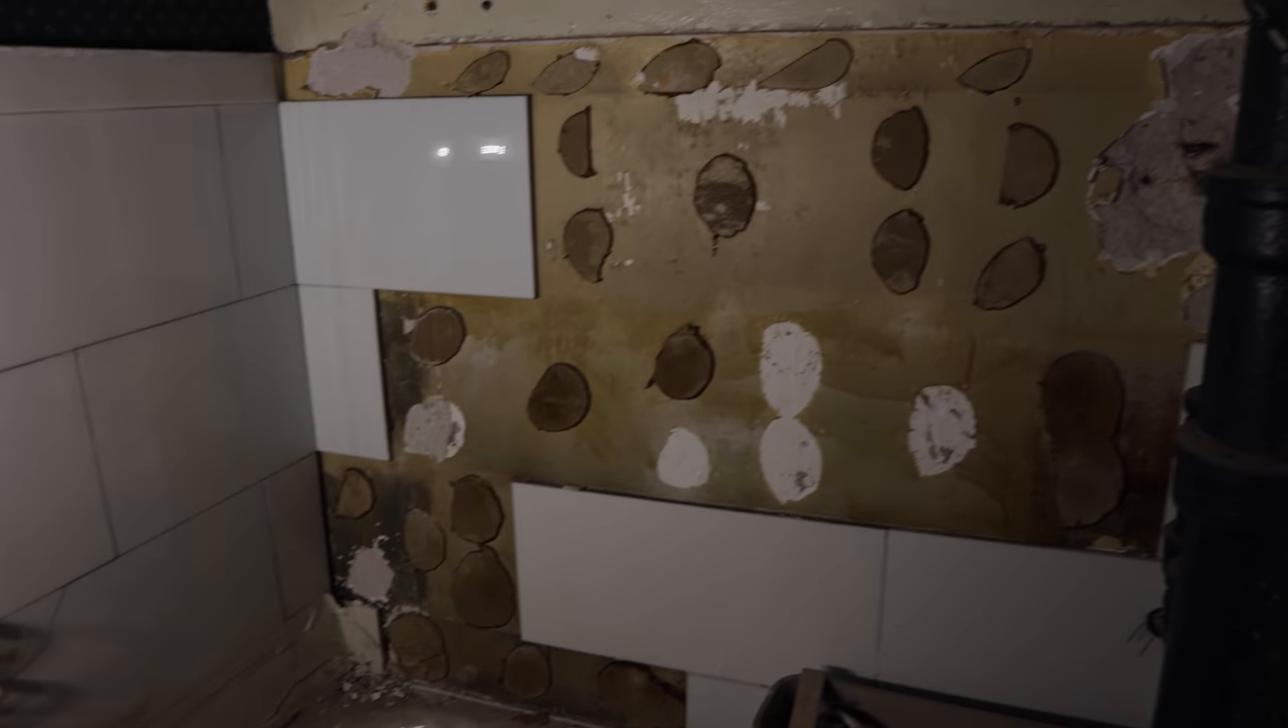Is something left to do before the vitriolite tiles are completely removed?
Yes.